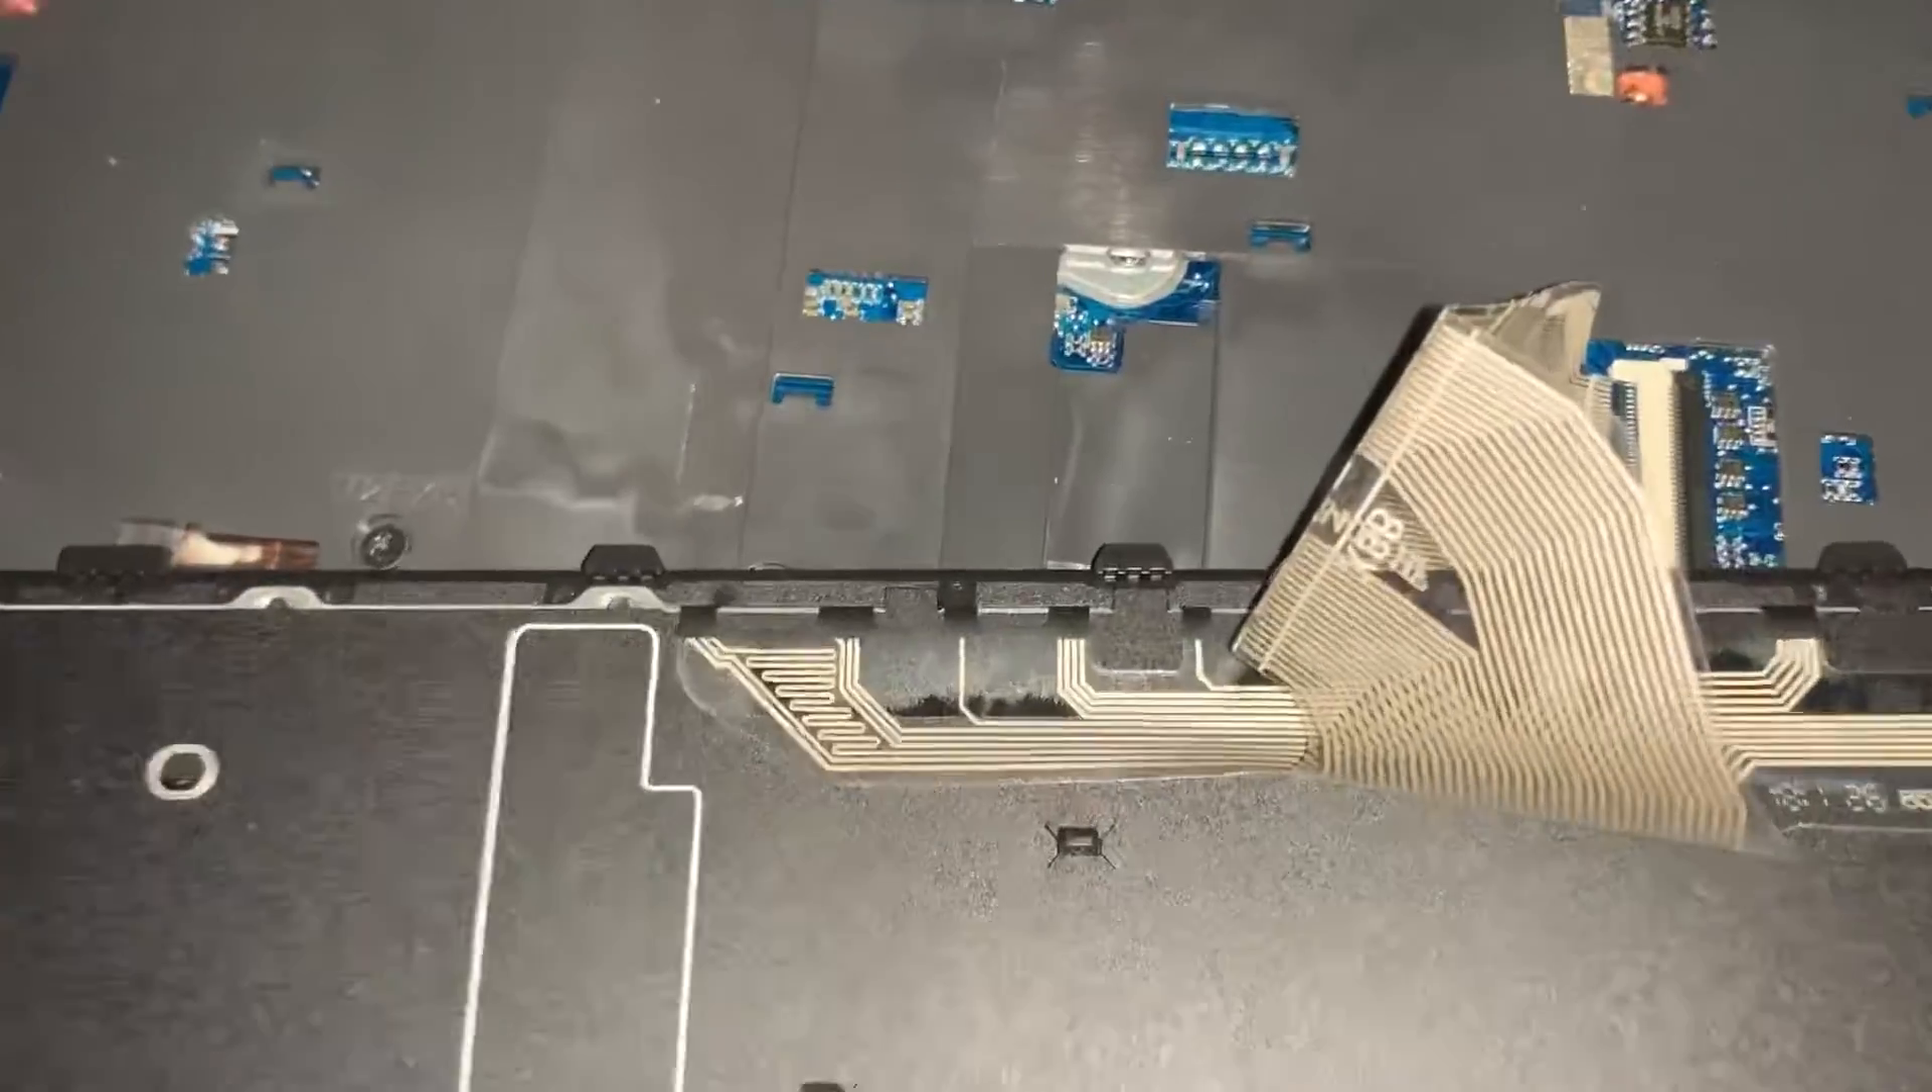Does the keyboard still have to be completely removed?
Yes.